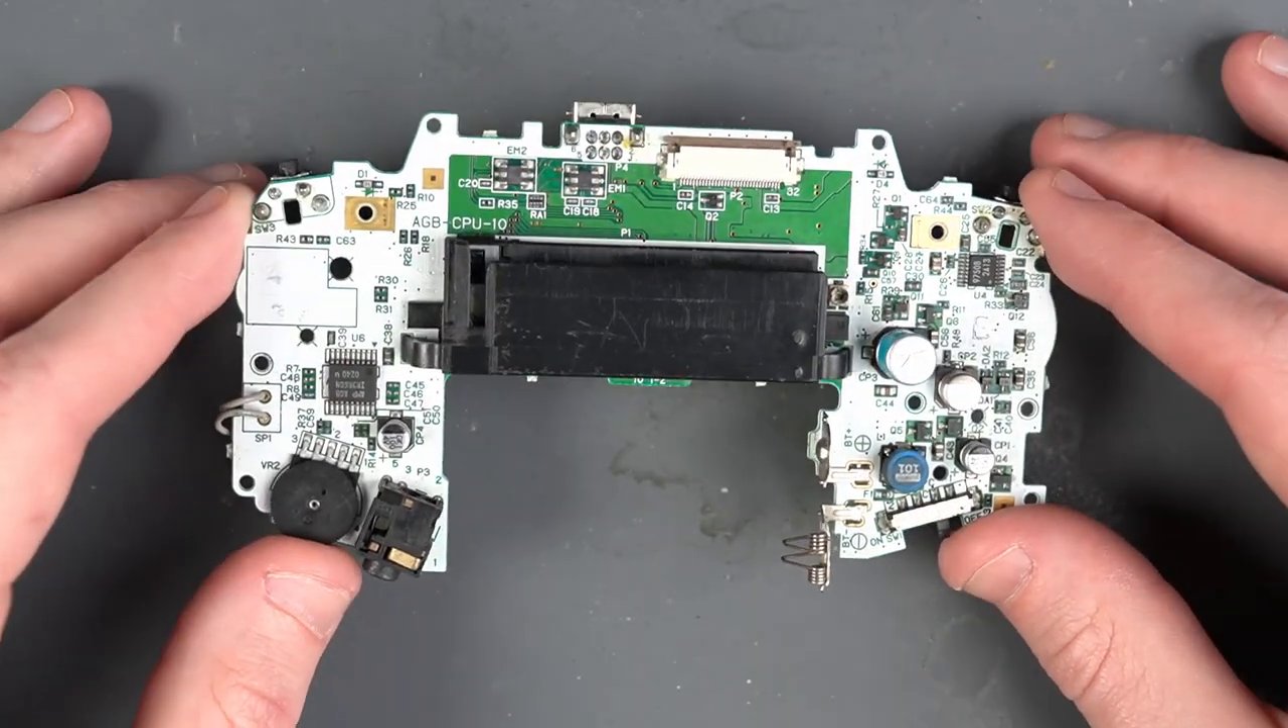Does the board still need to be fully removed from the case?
No.